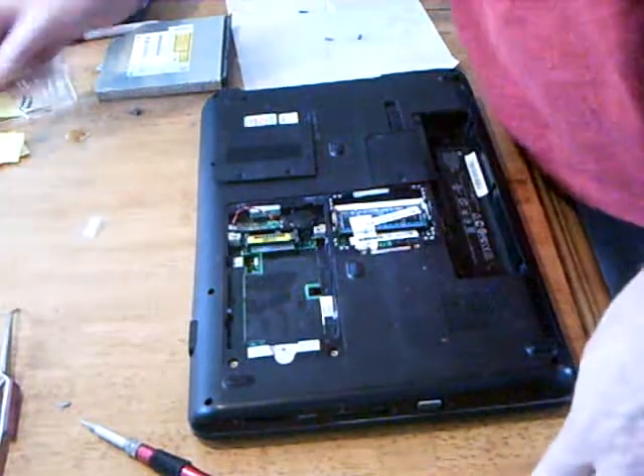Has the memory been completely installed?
Yes.